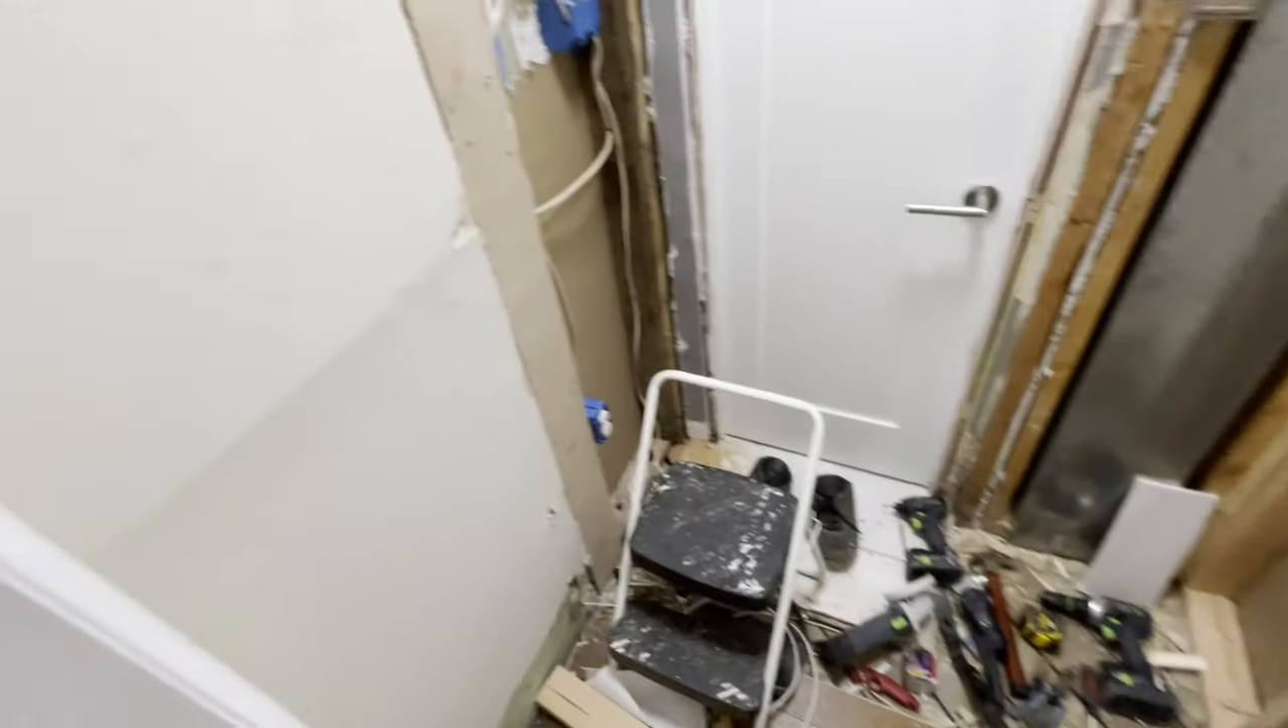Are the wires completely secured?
No.